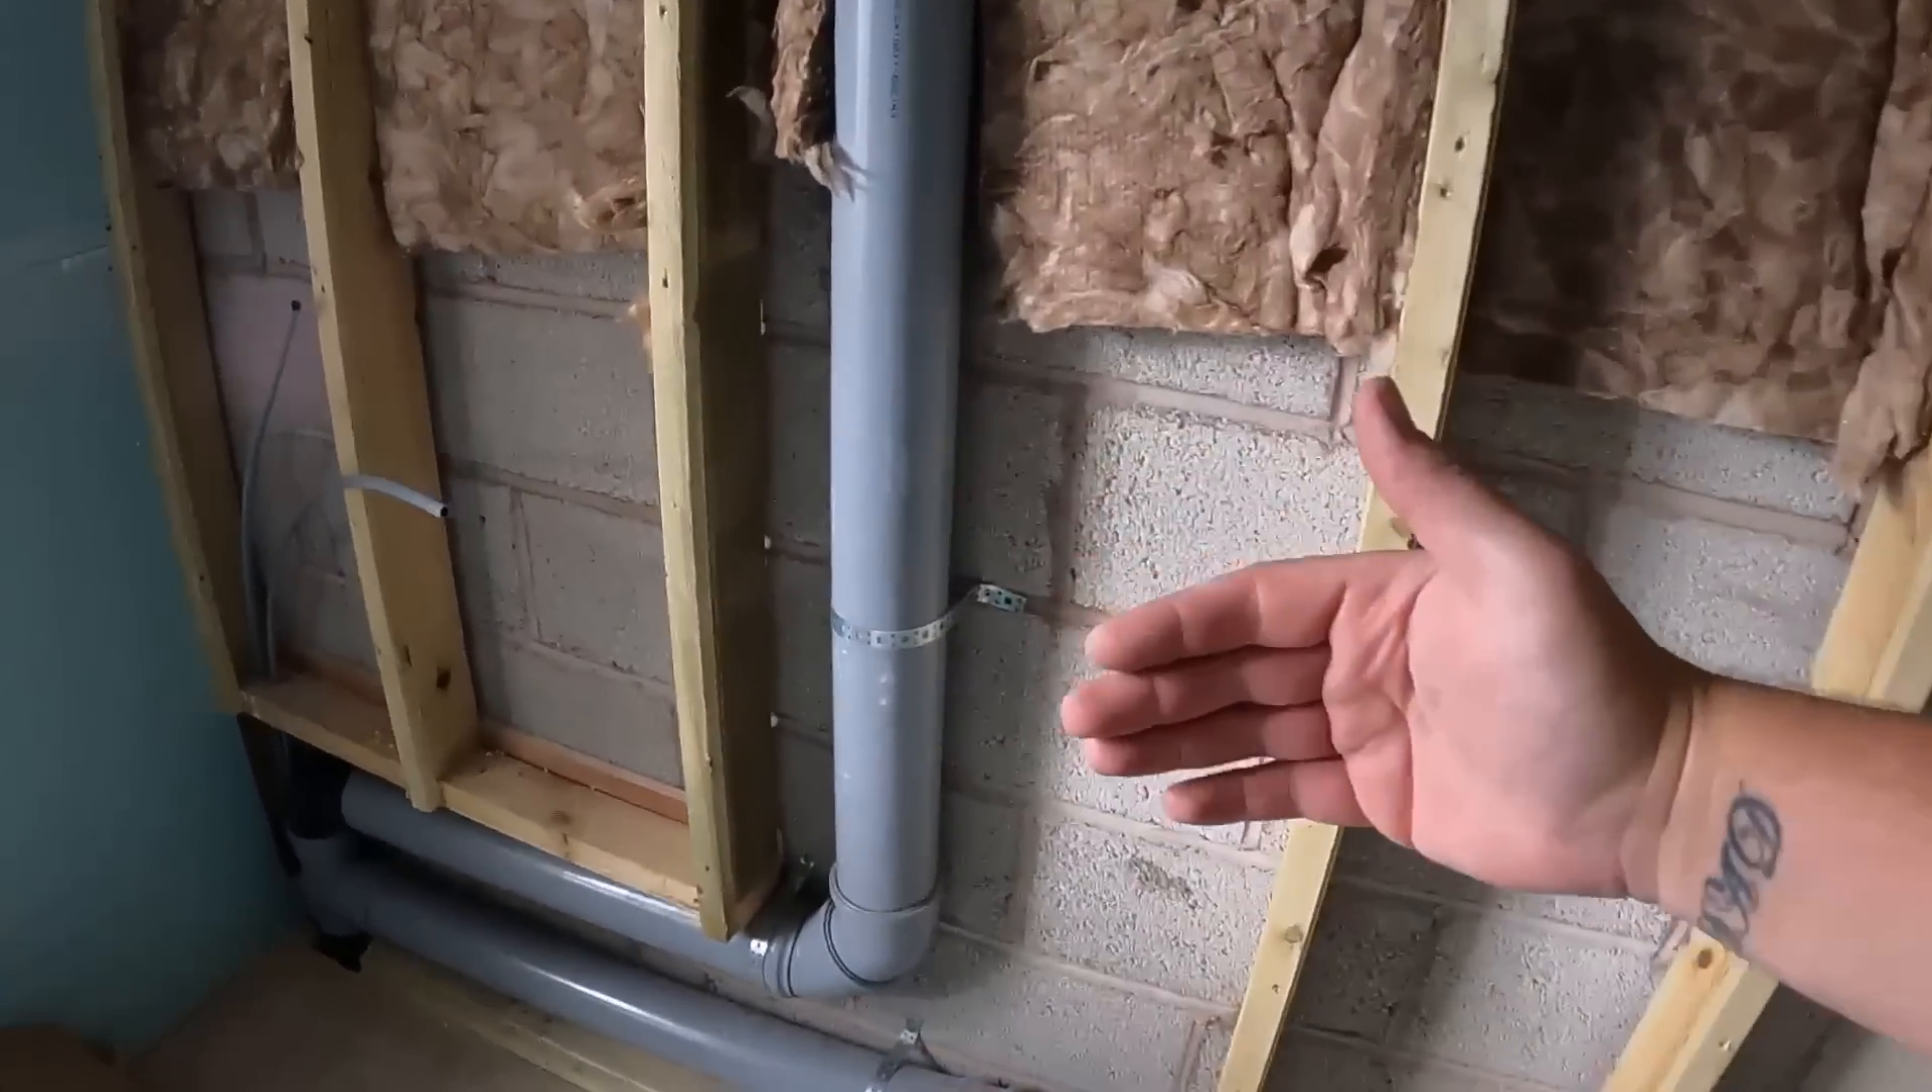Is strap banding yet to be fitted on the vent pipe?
No.